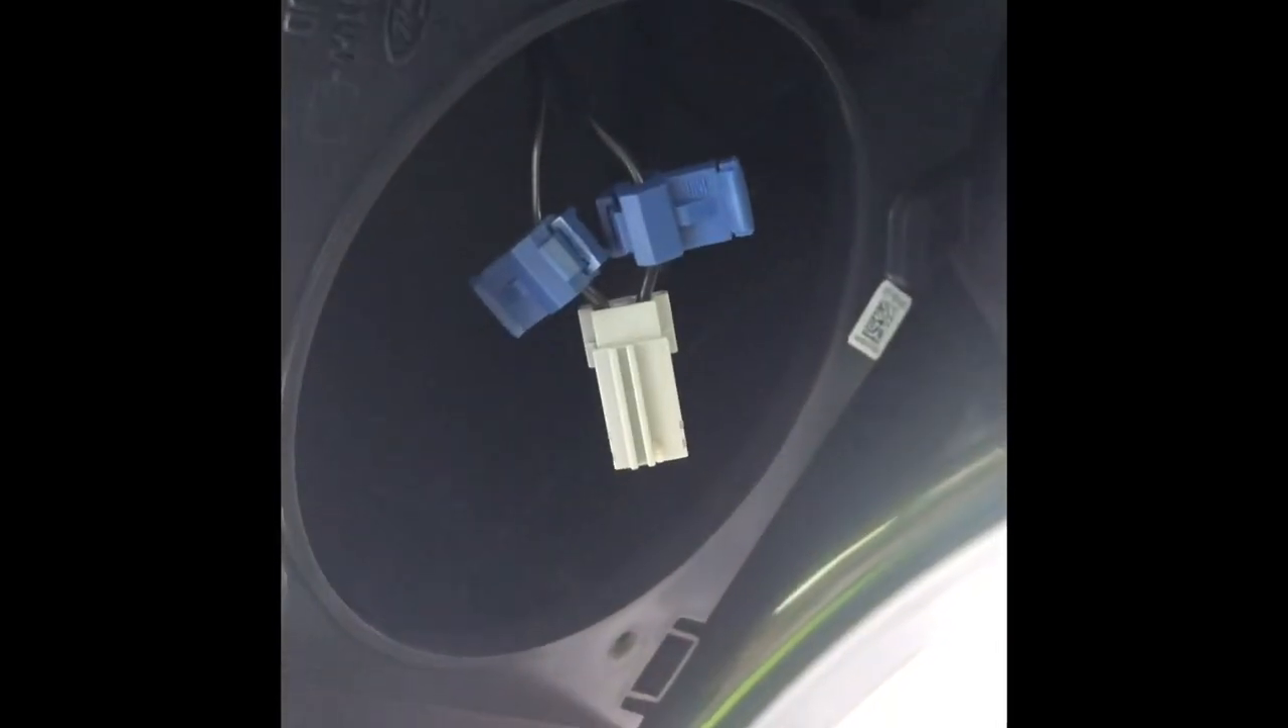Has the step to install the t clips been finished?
Yes.